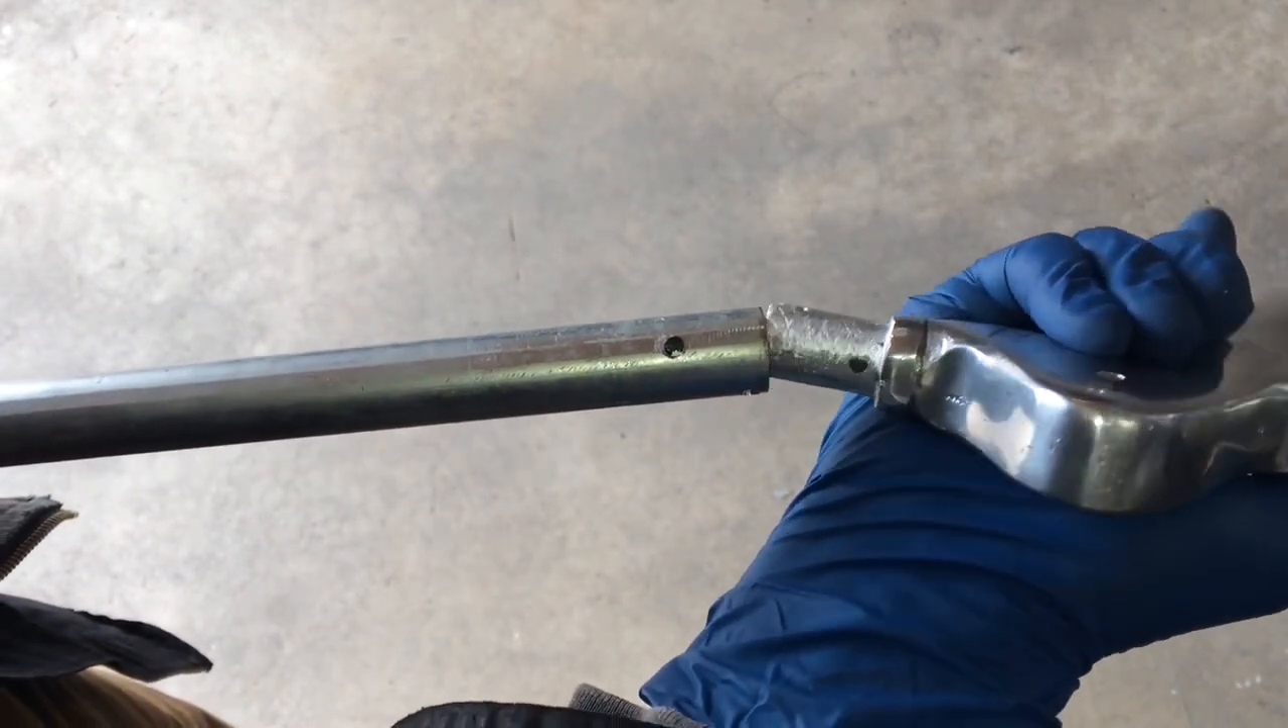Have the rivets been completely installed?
No.